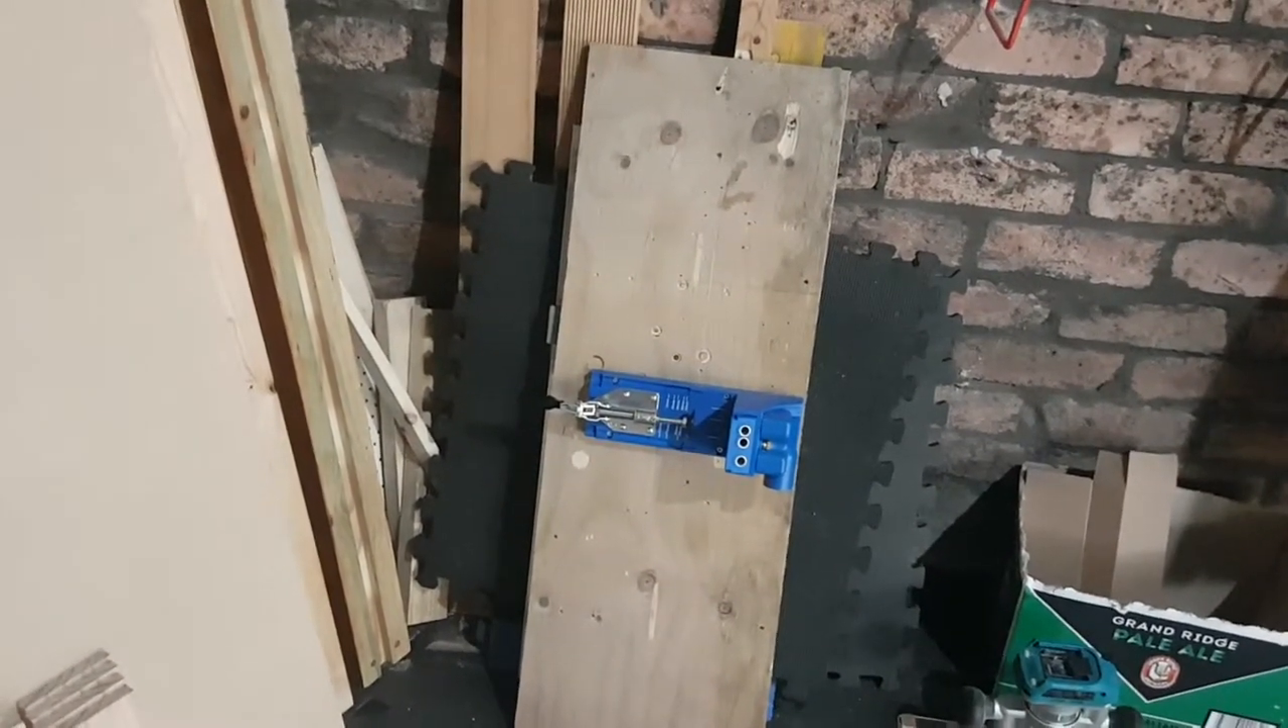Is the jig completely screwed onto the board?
Yes.